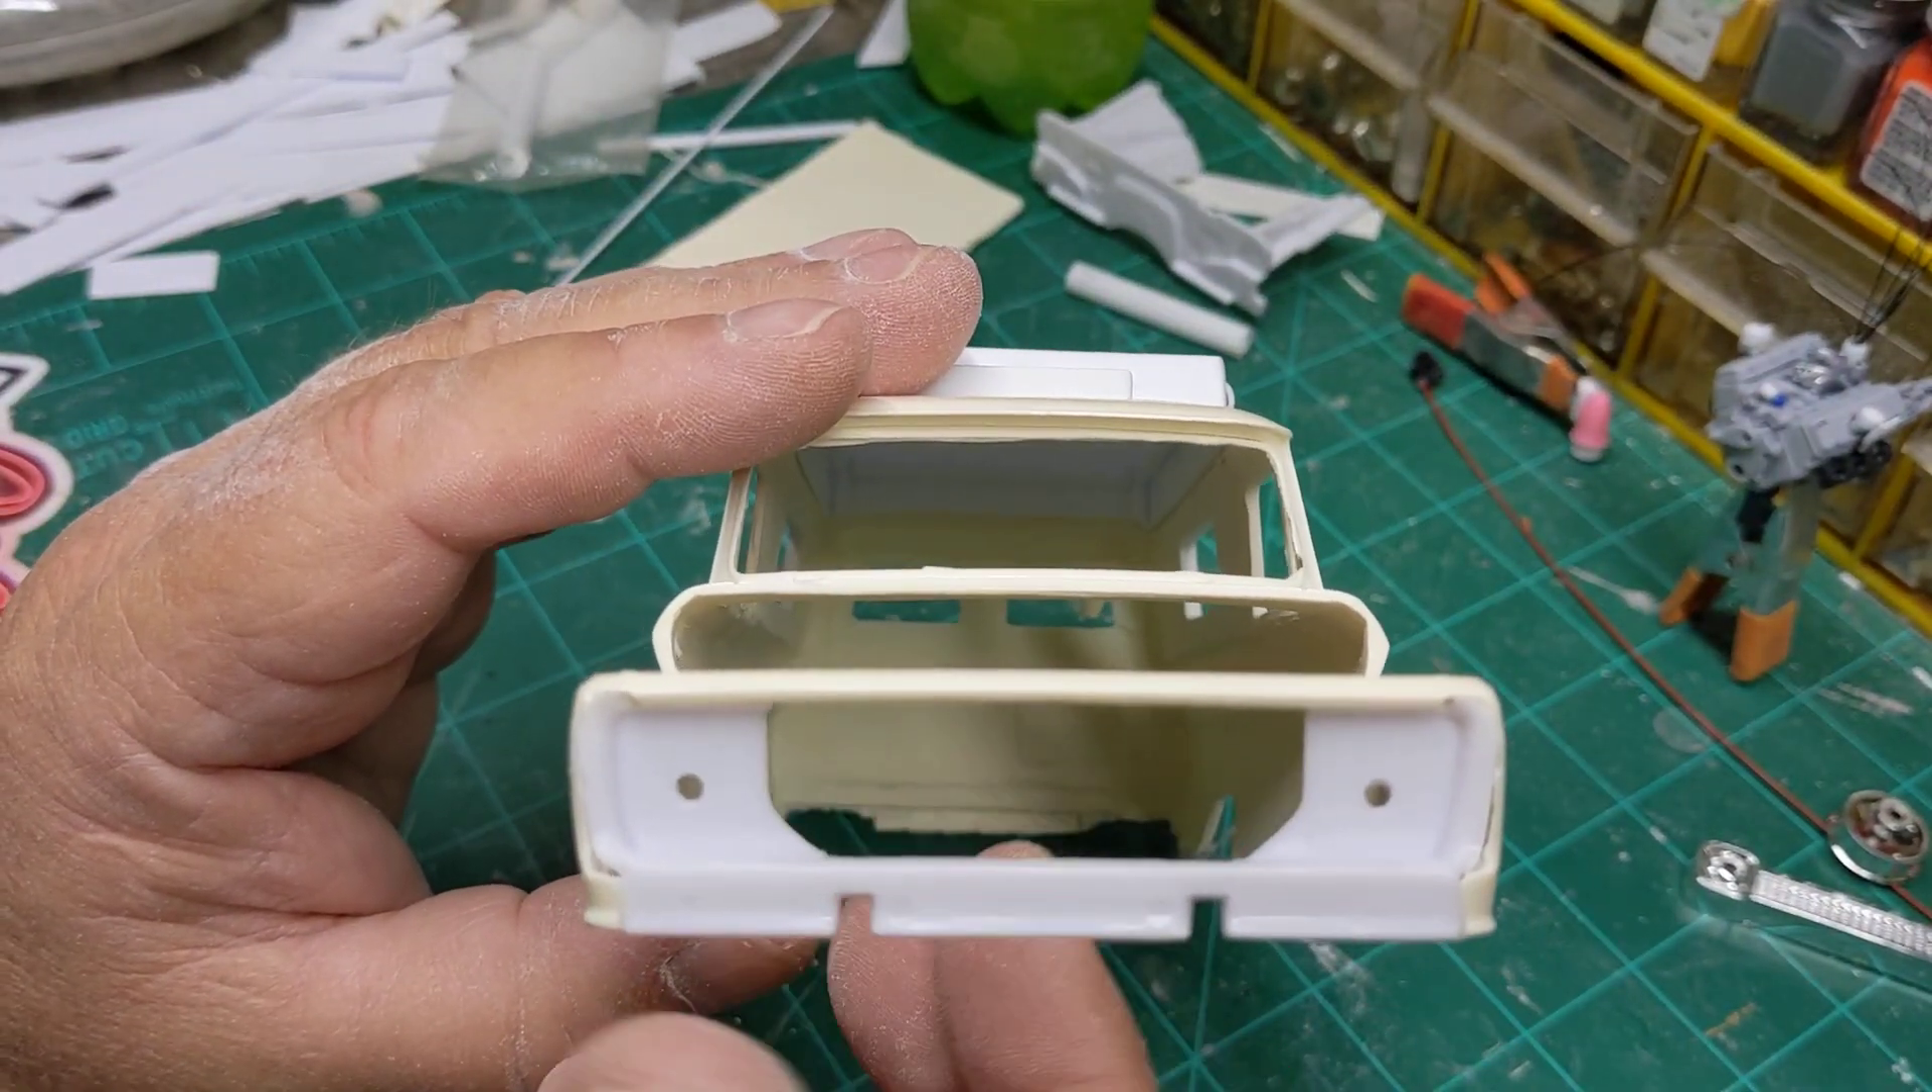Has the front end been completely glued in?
Yes.